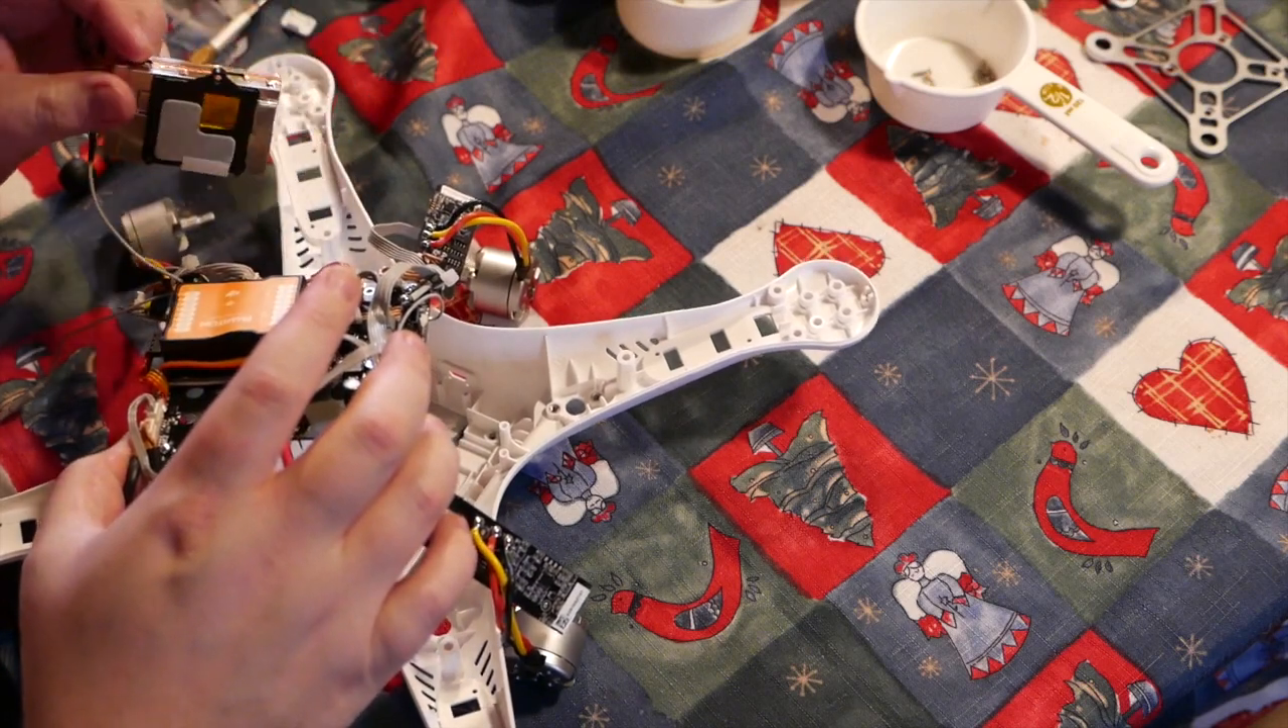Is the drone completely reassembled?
No.